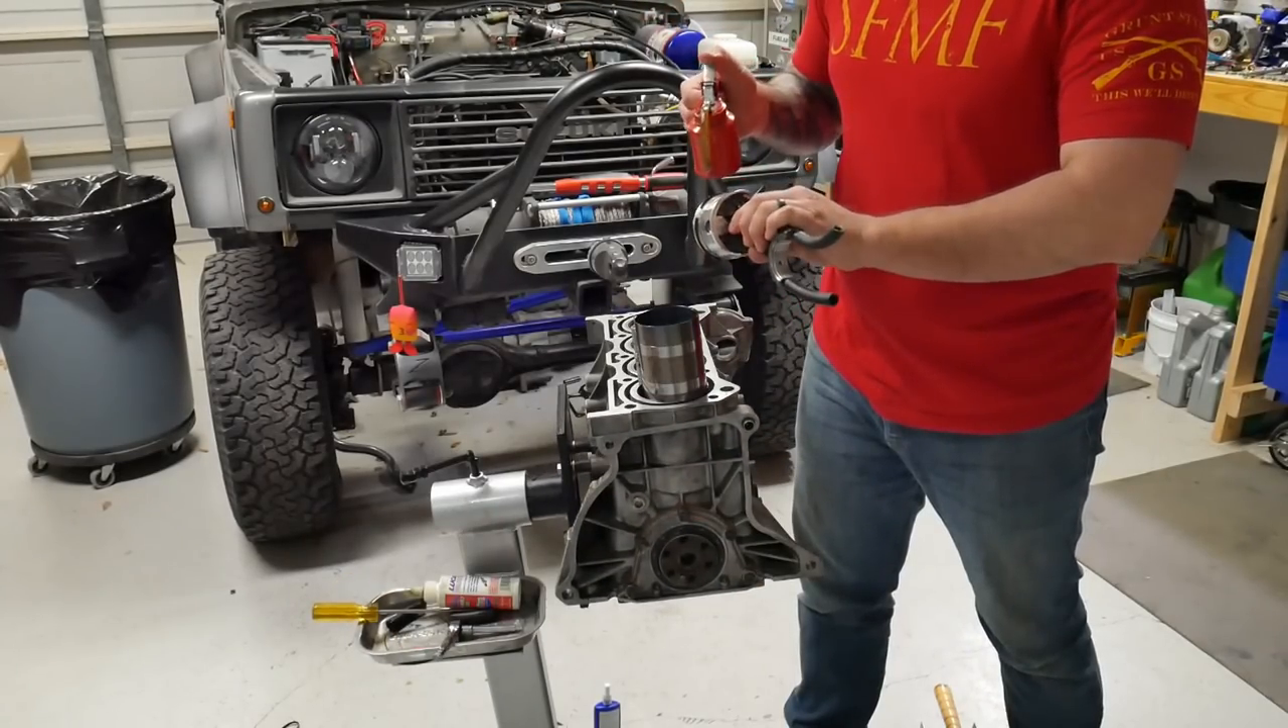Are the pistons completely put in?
No.